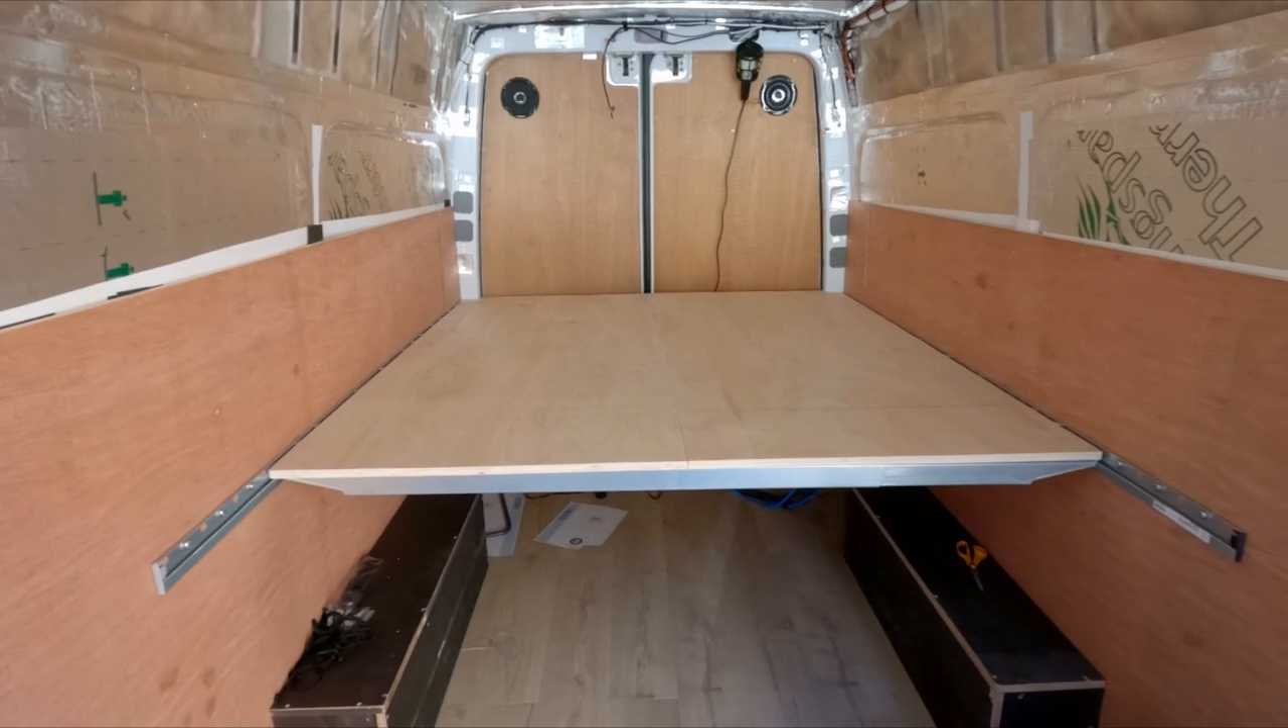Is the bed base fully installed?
Yes.